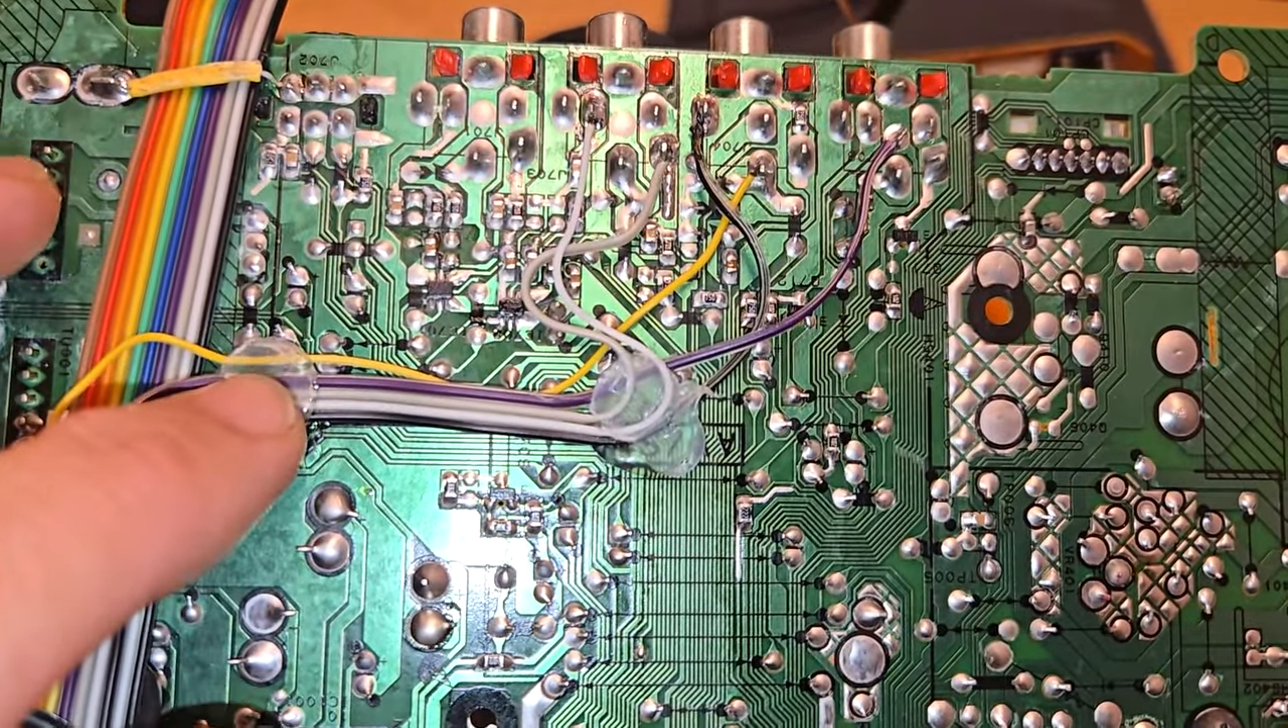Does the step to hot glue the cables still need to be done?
No.